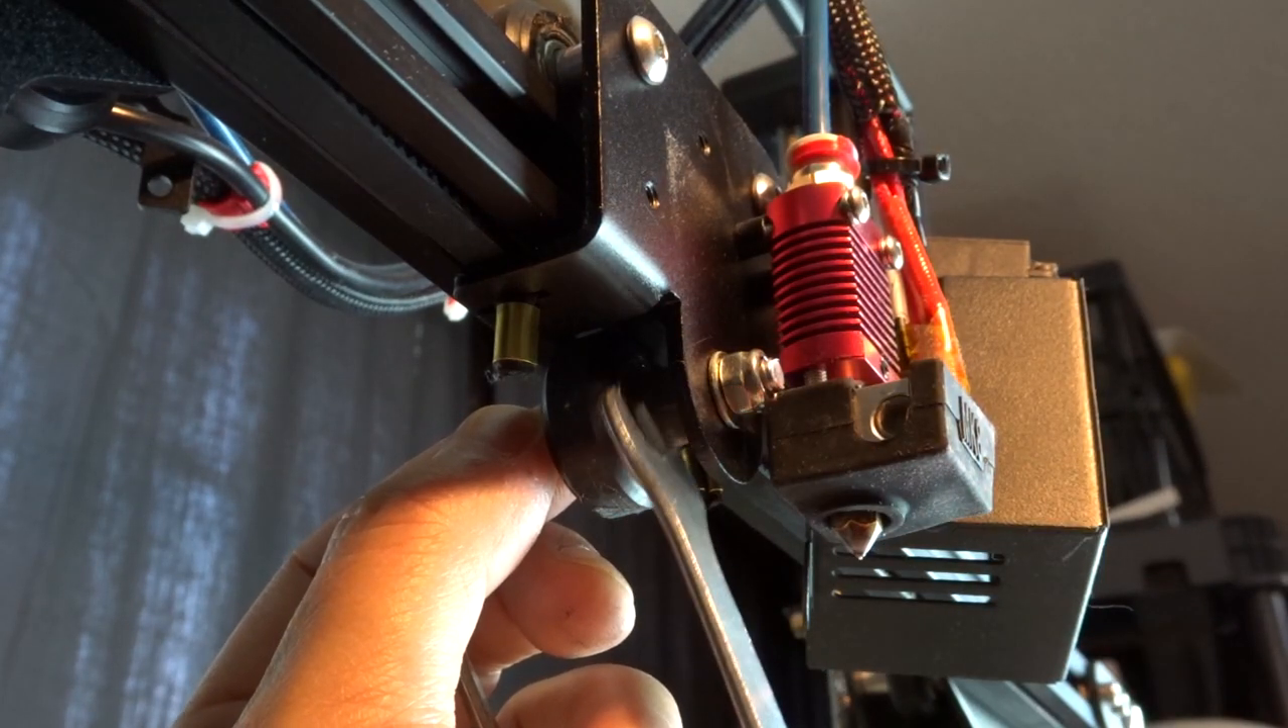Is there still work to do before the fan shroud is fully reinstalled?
Yes.